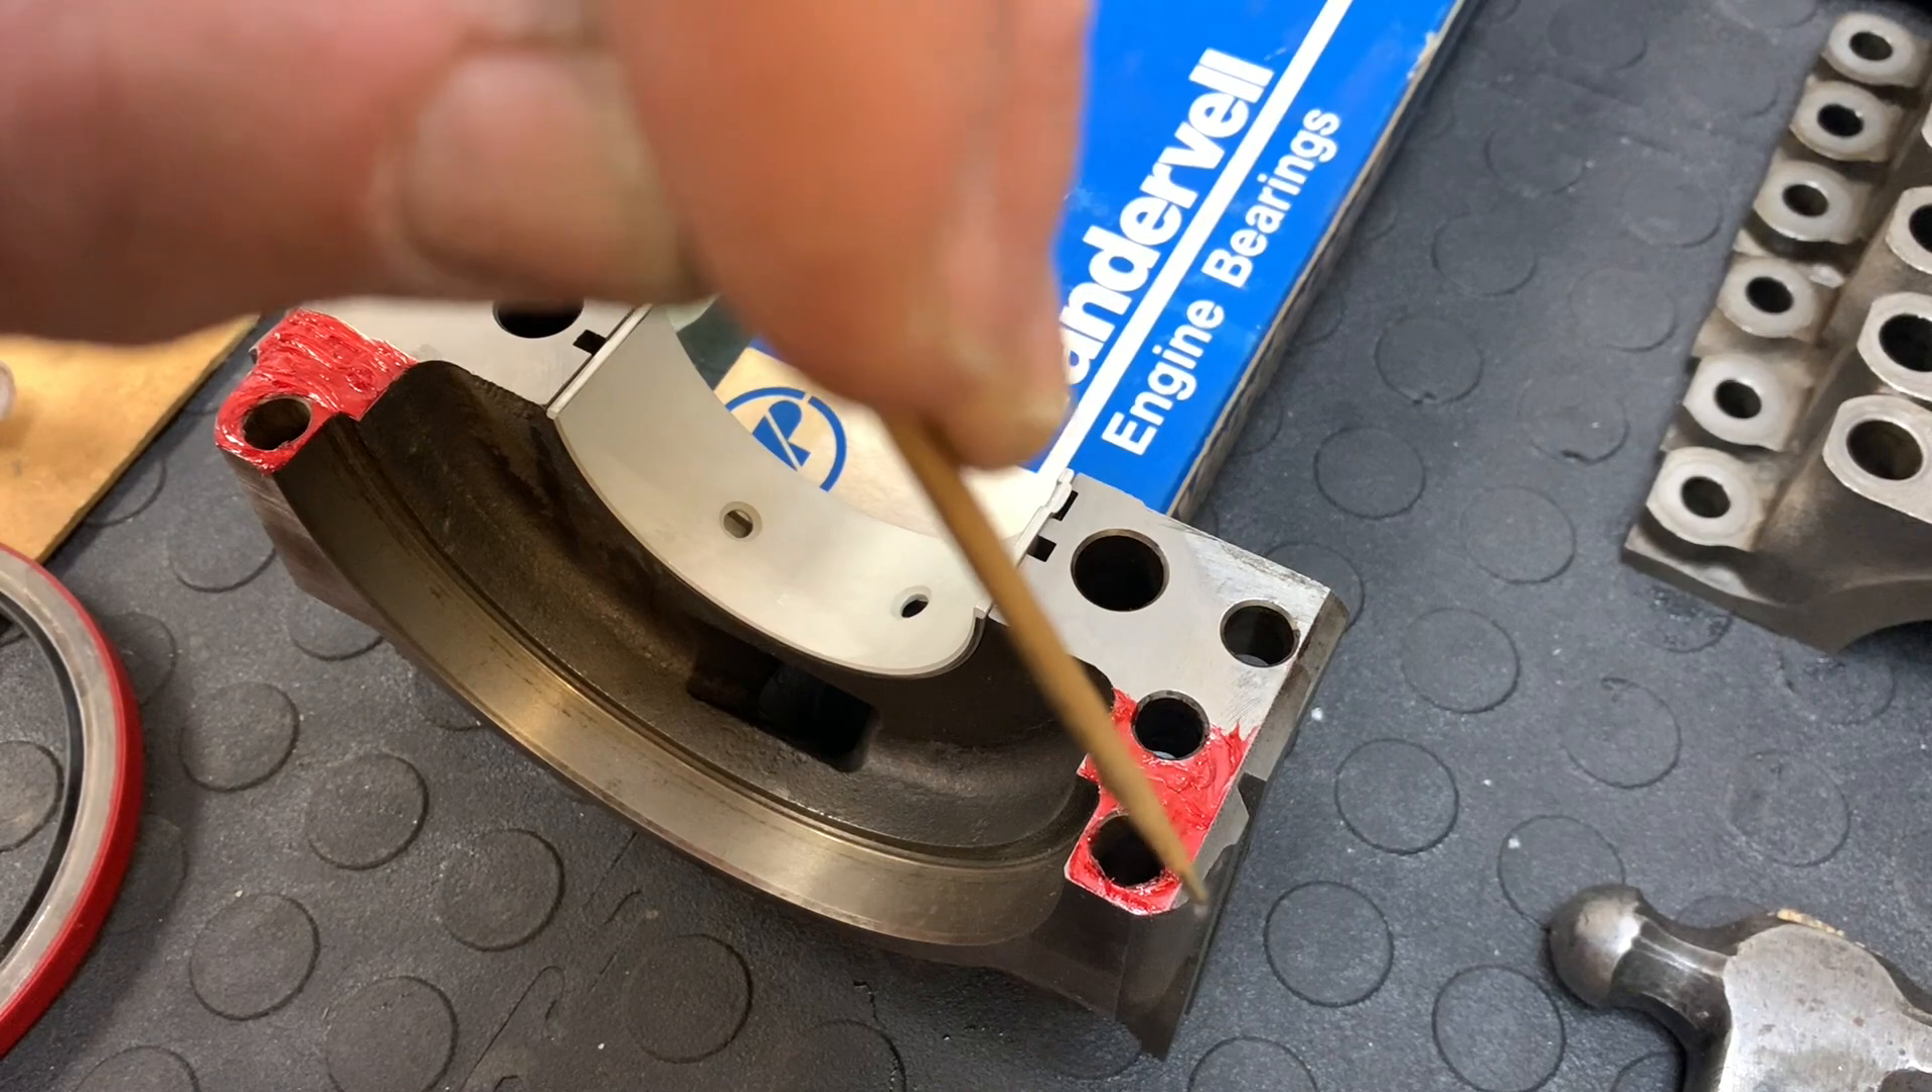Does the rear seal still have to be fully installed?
Yes.